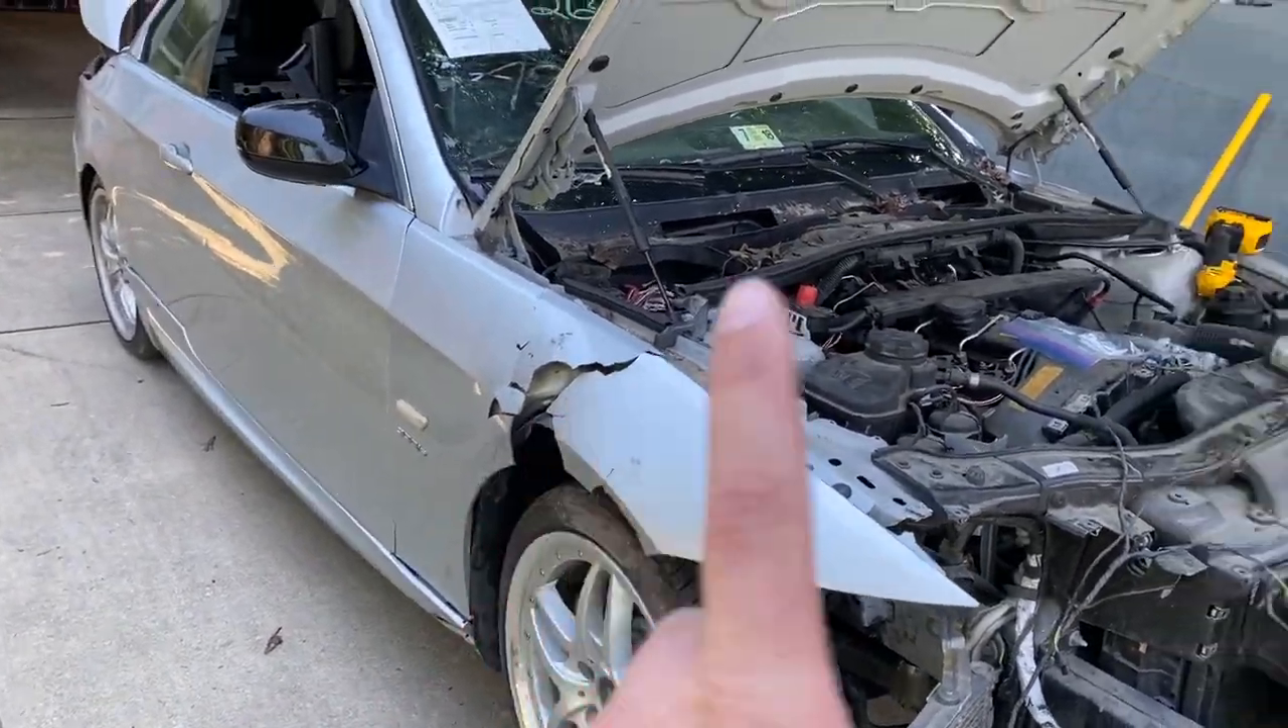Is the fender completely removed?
No.